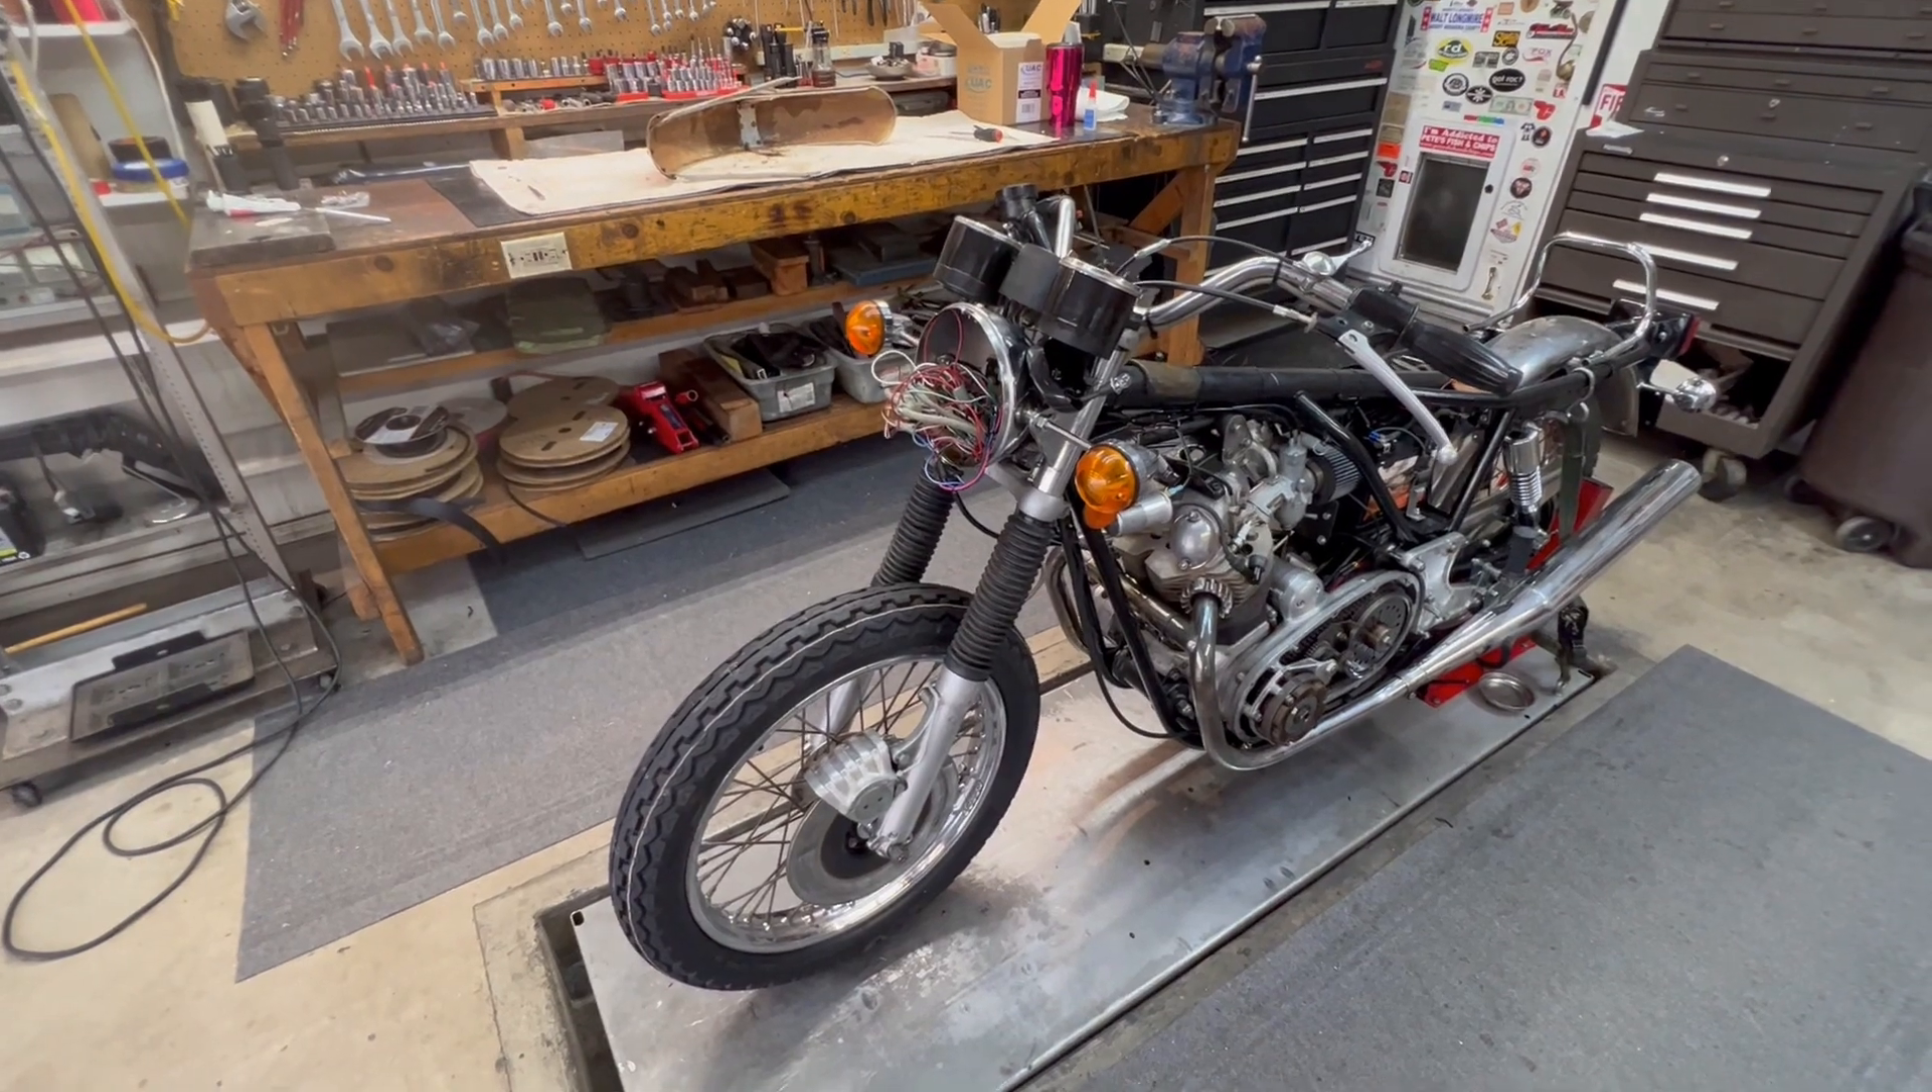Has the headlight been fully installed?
No.